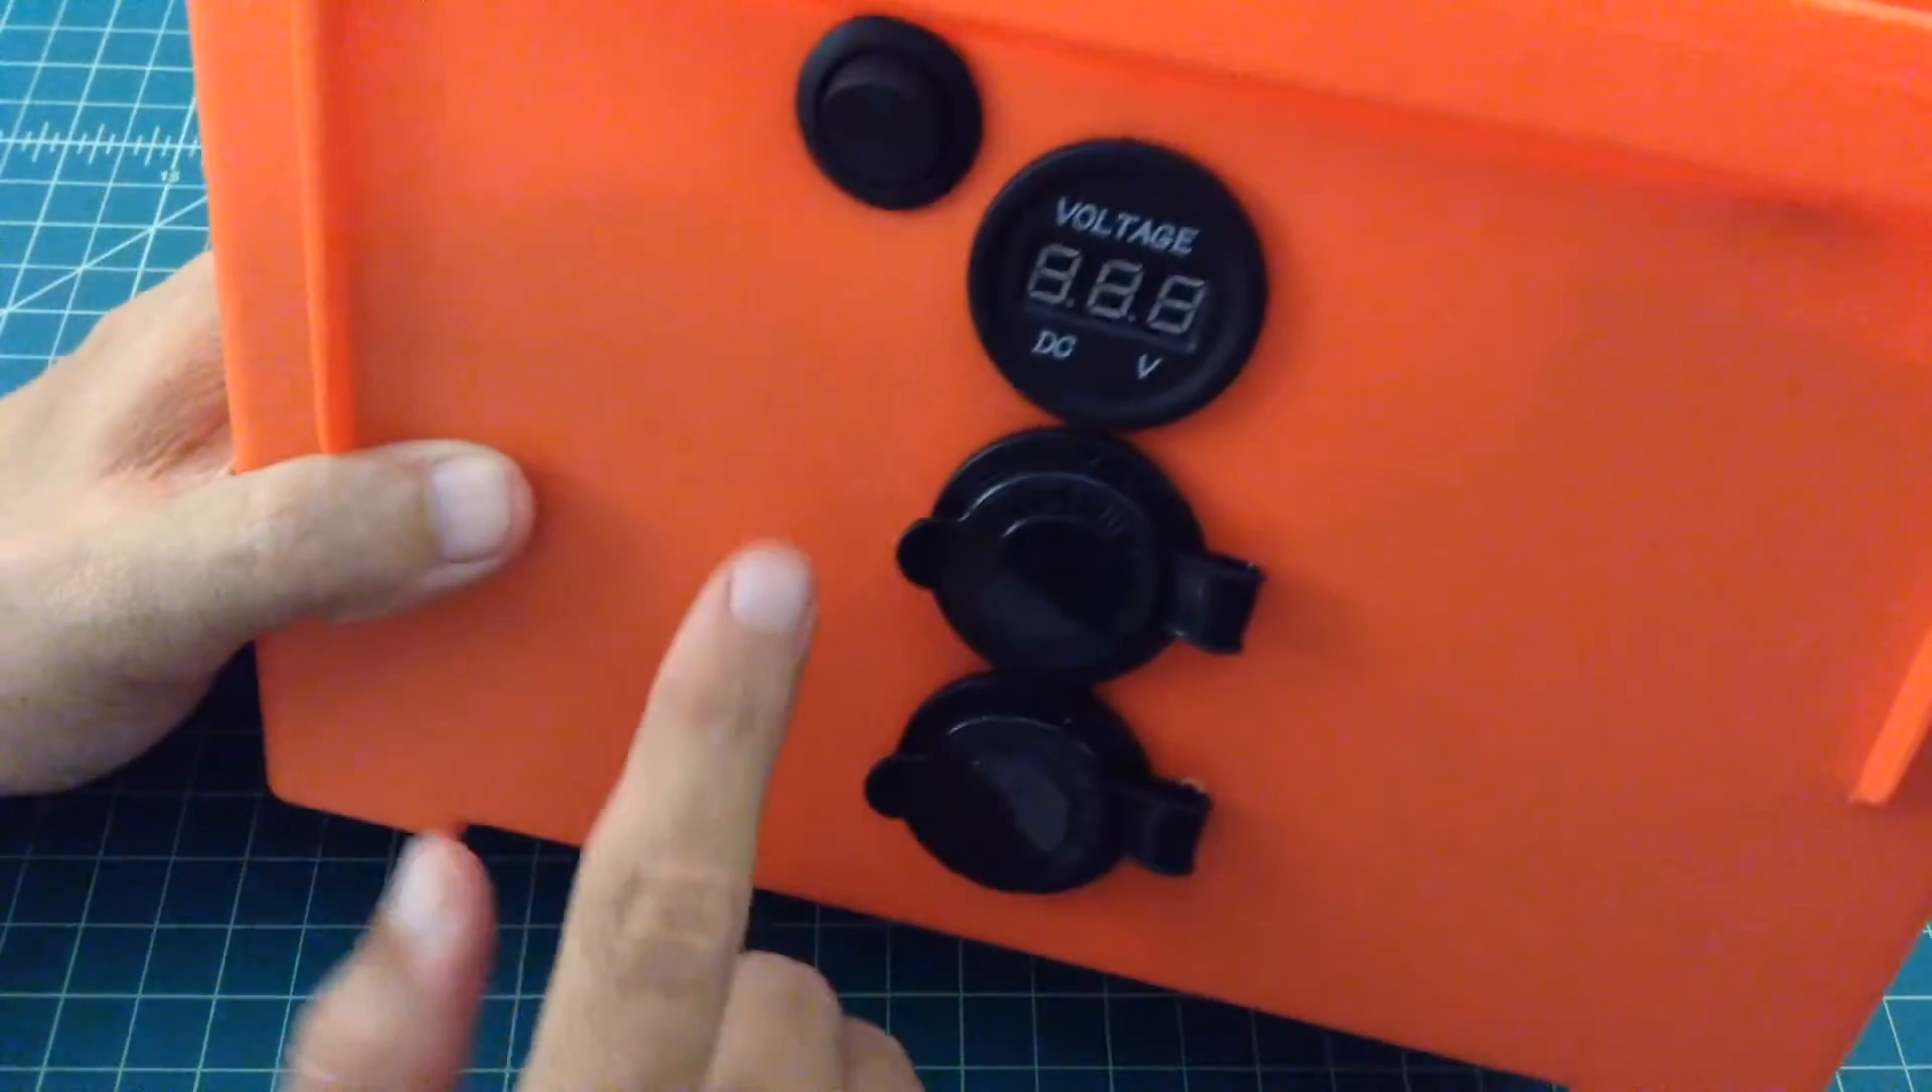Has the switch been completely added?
Yes.